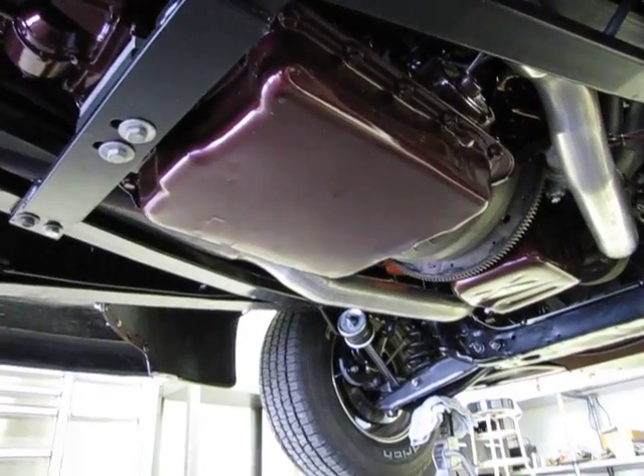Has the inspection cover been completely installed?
No.